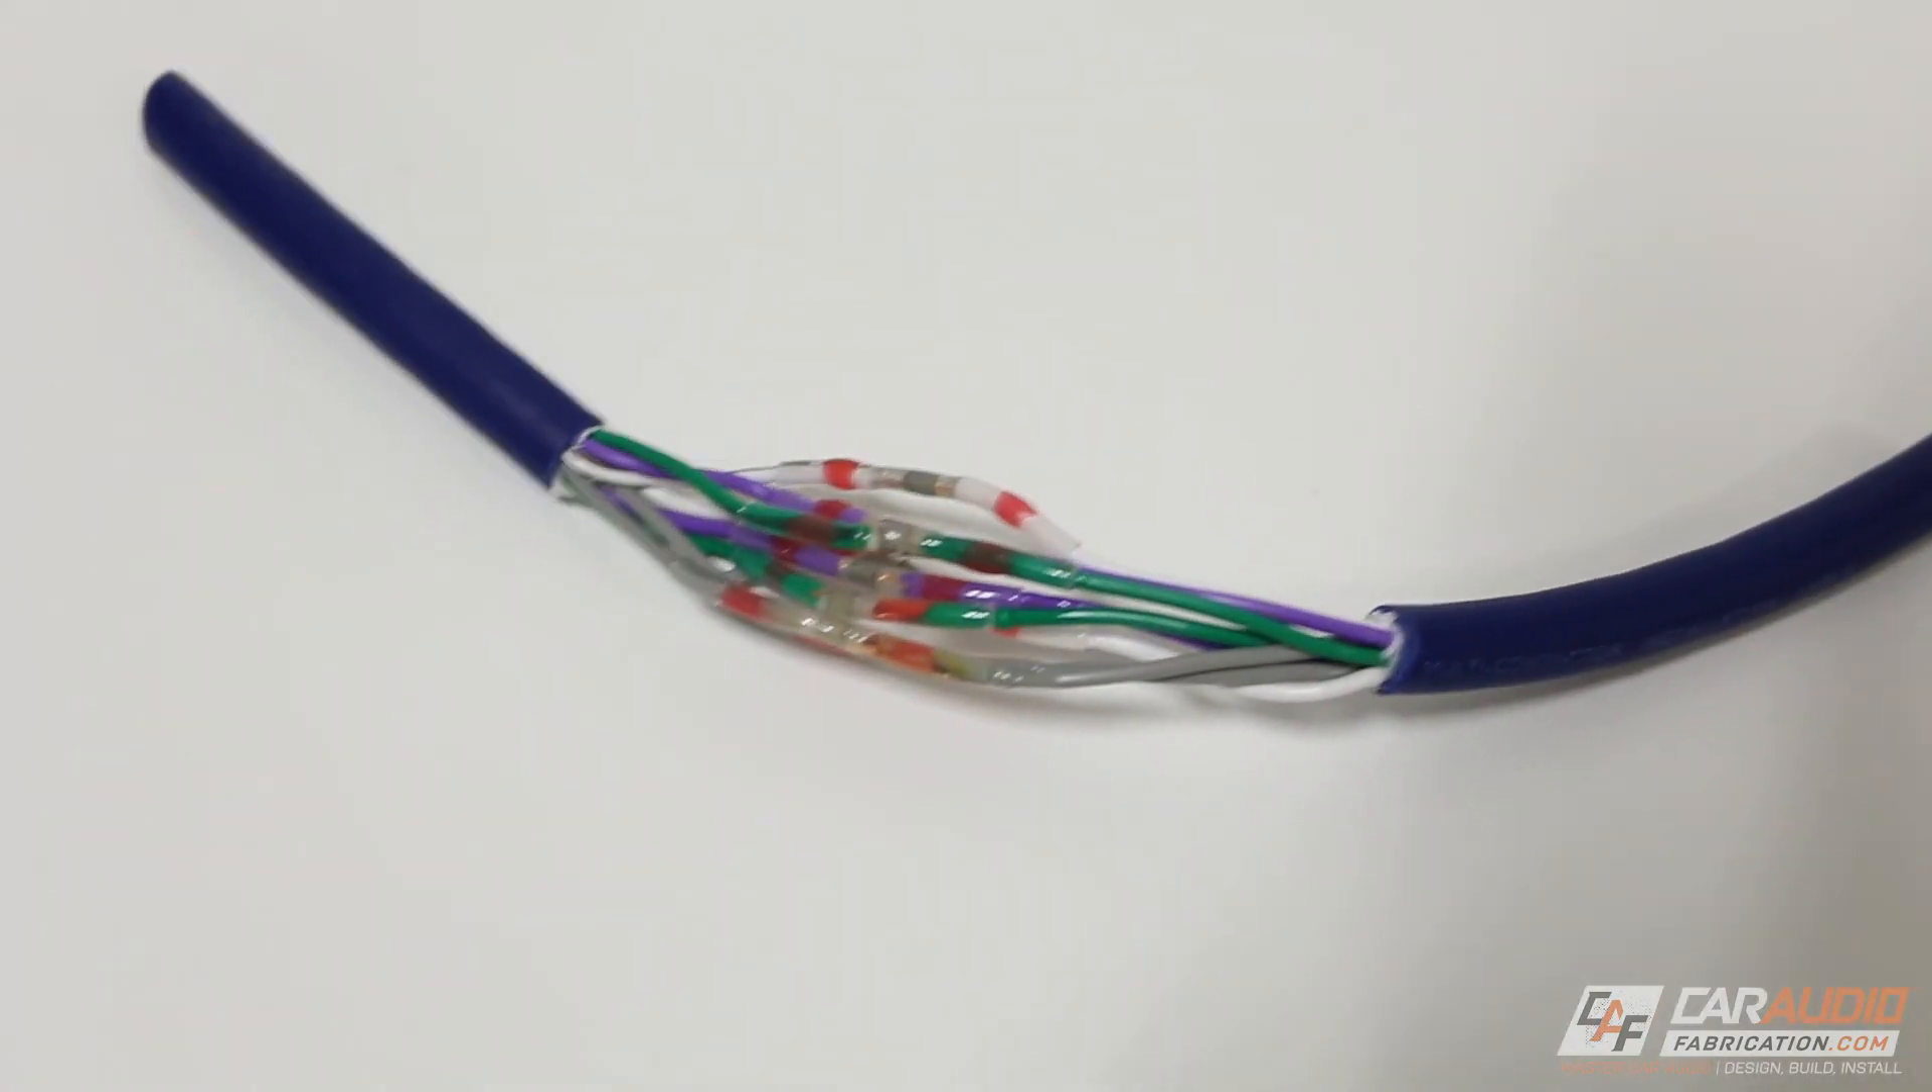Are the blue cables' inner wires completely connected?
Yes.